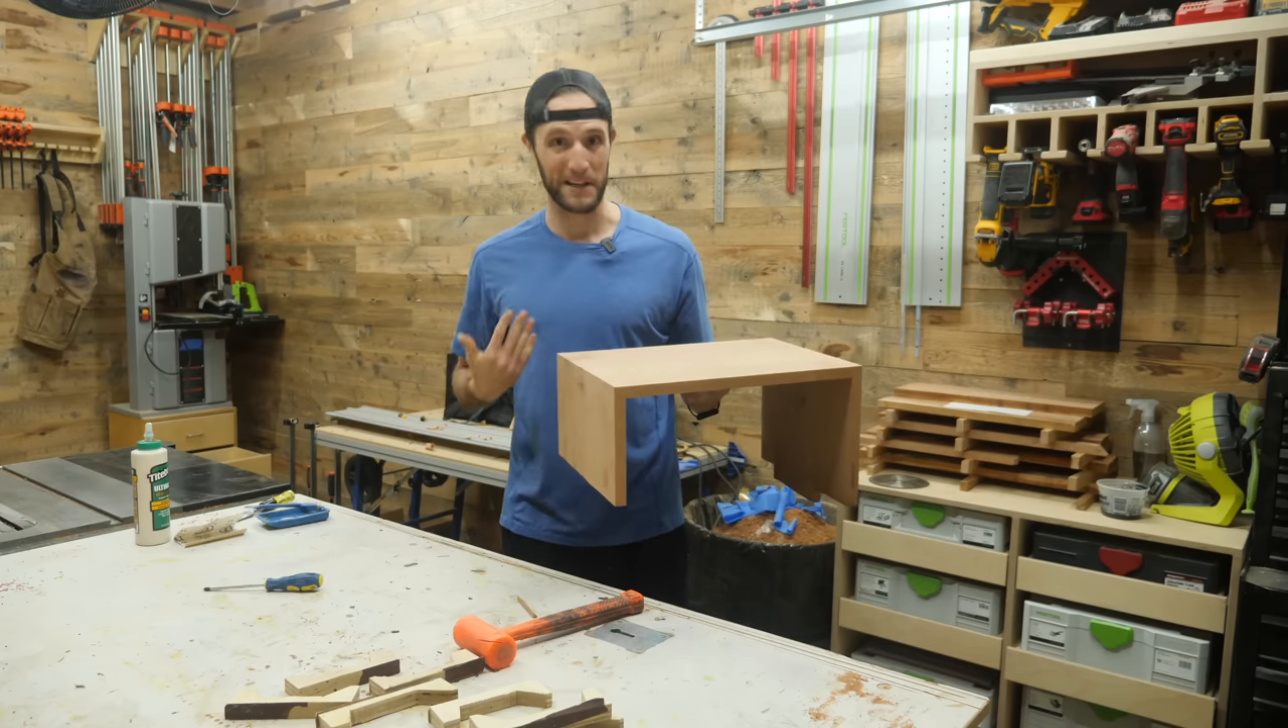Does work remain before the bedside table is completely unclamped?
No.